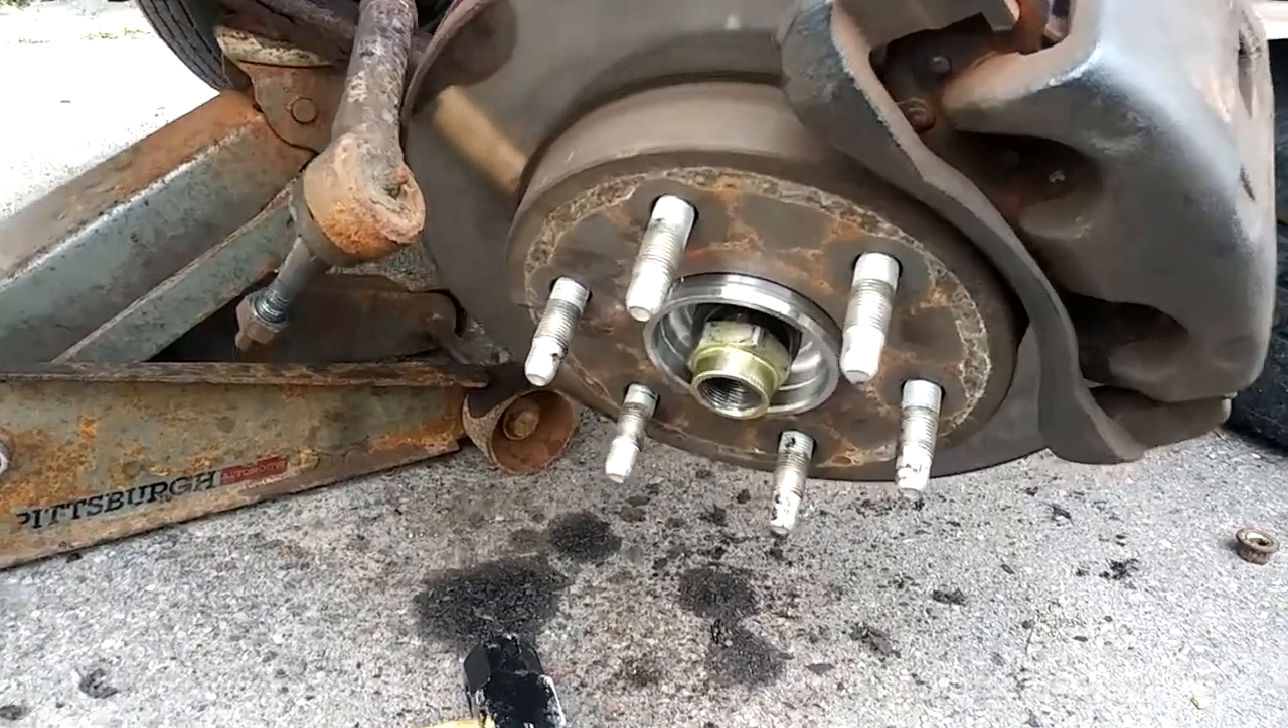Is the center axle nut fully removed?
No.